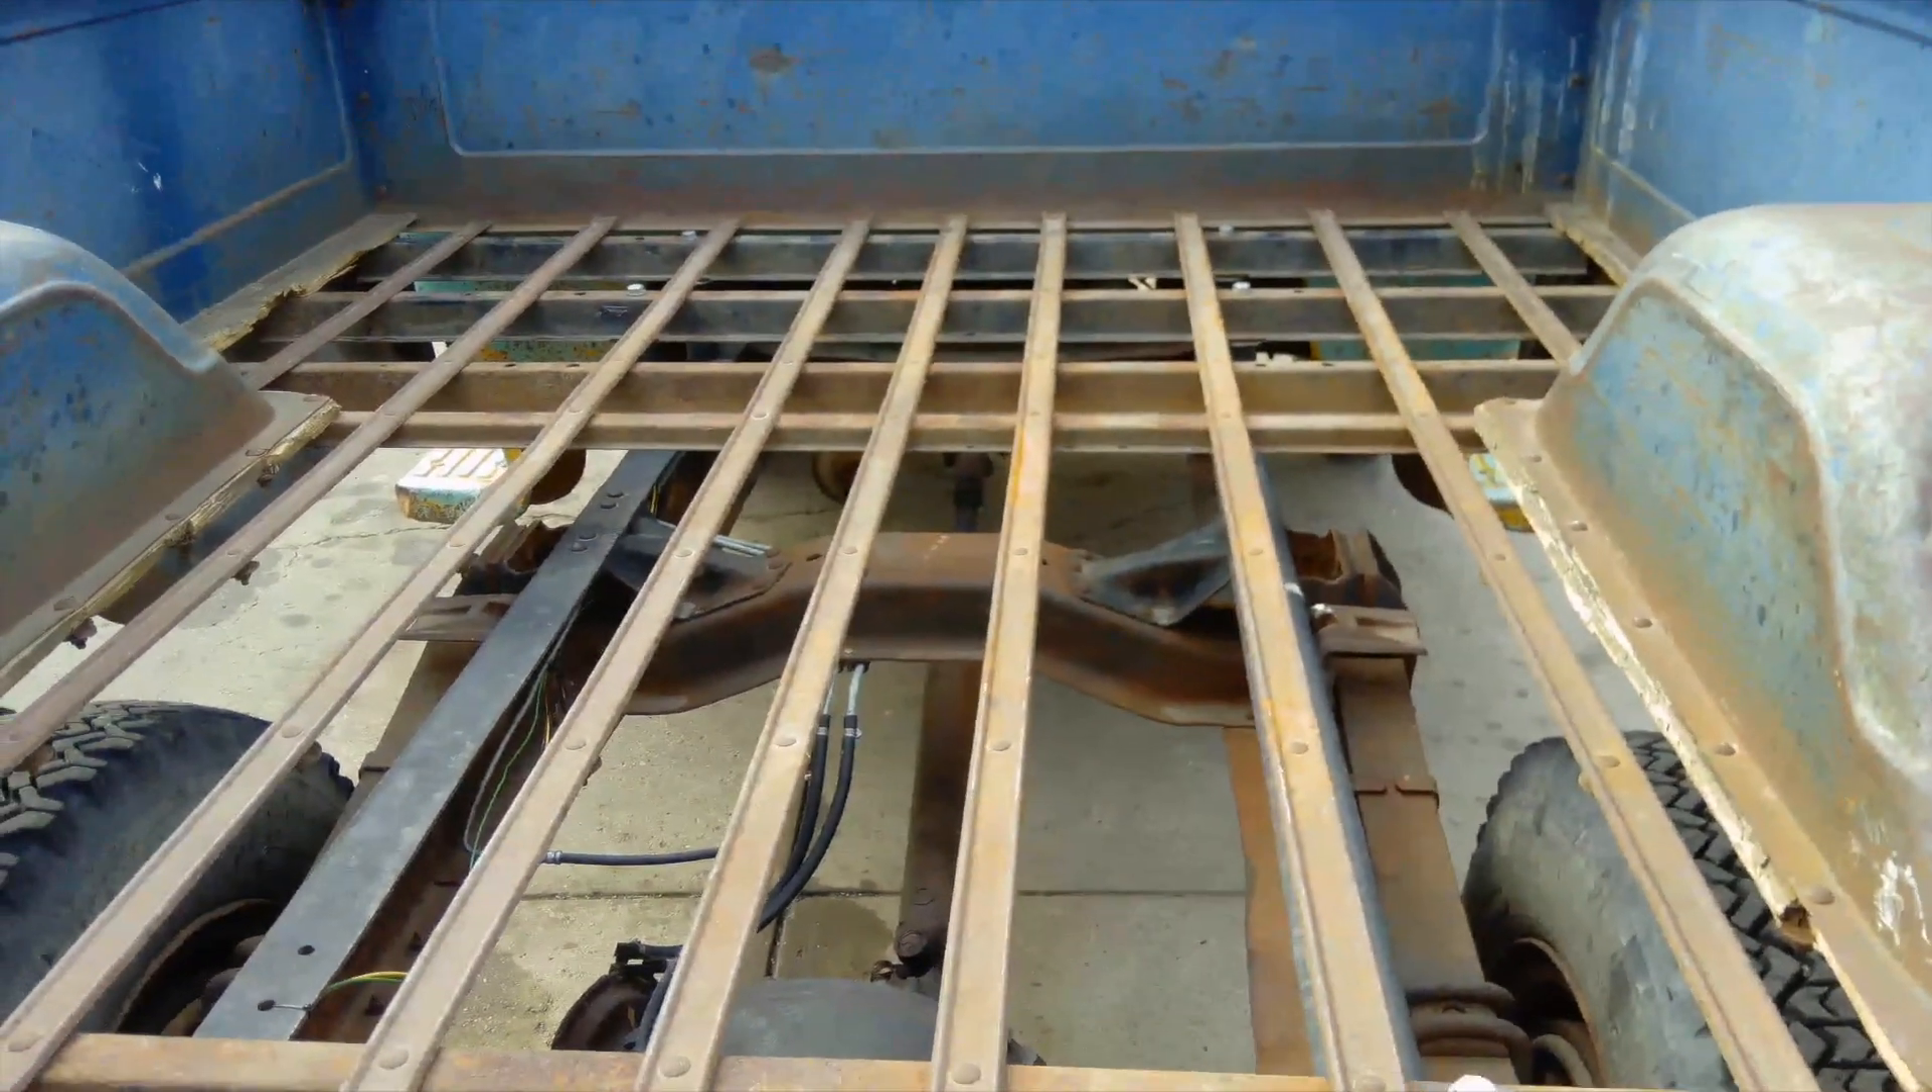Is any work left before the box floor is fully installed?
Yes.